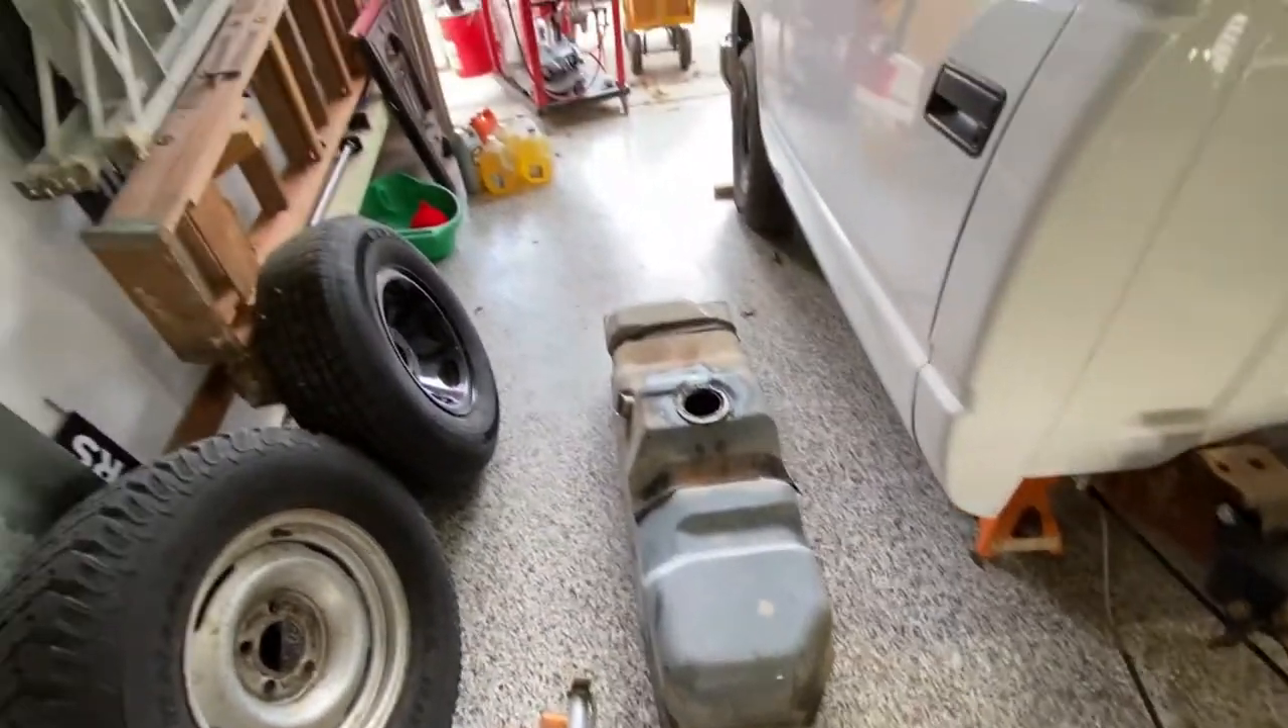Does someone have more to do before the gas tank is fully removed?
No.